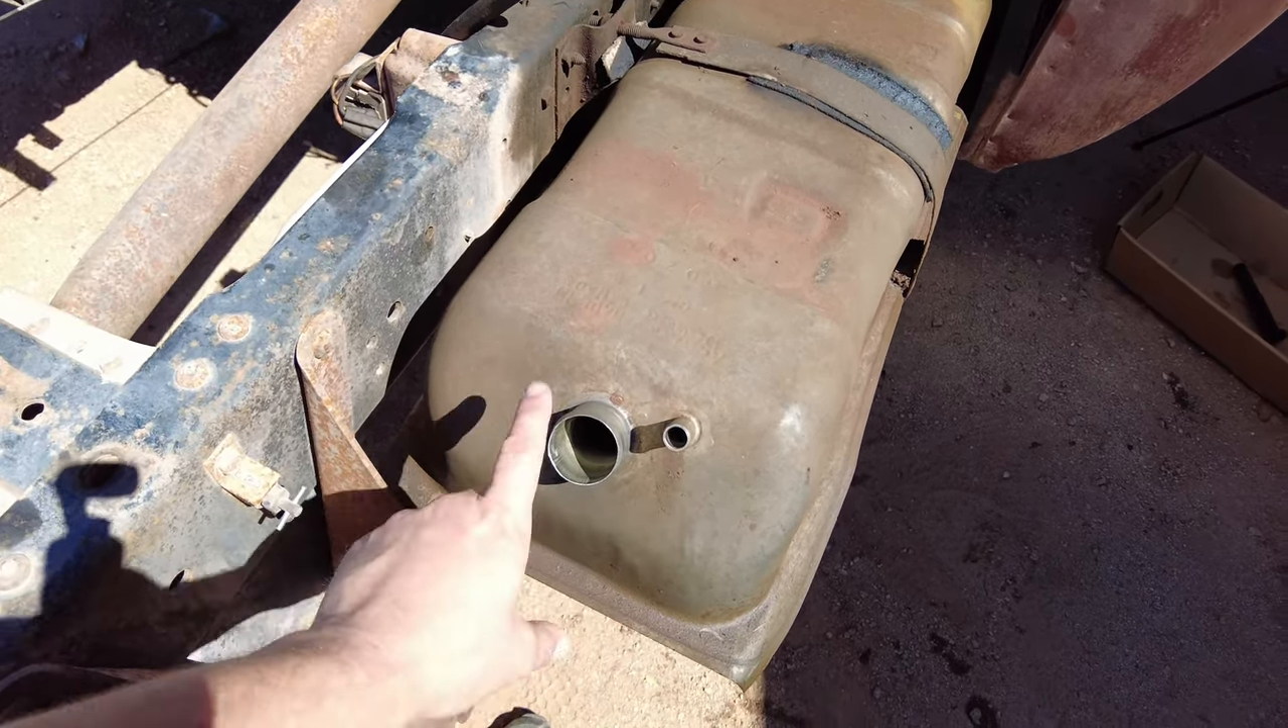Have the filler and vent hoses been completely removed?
Yes.